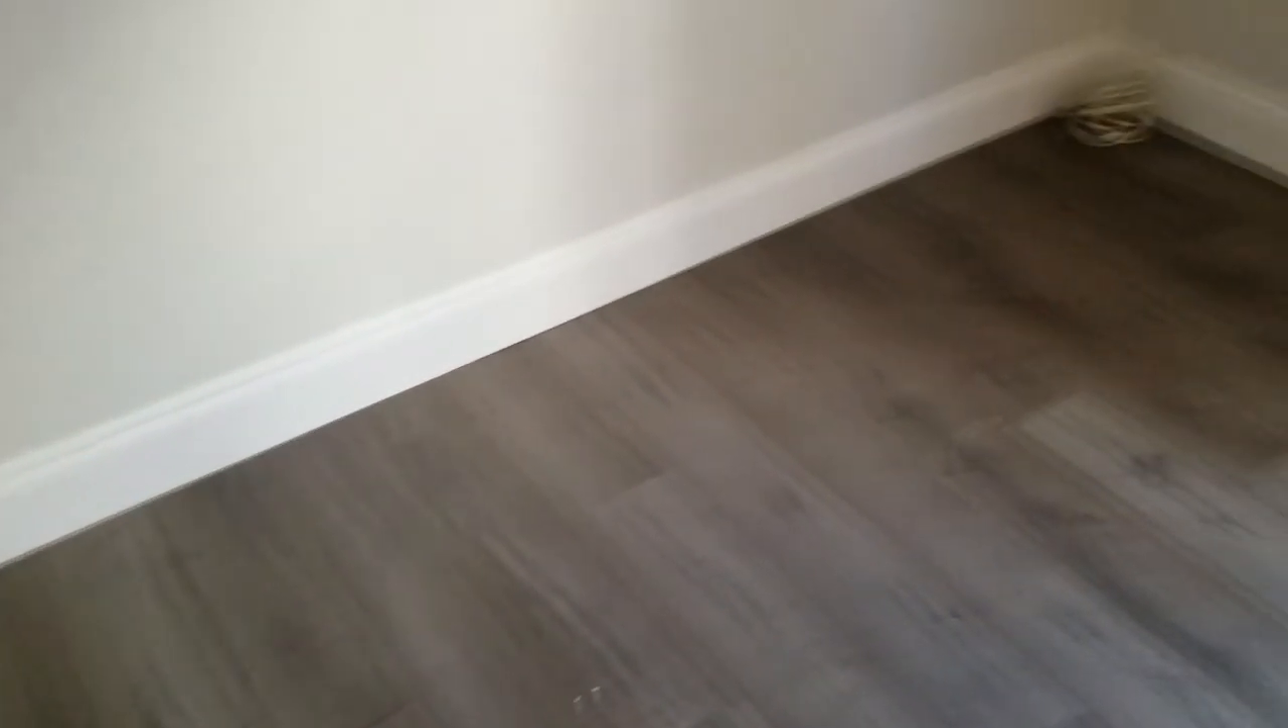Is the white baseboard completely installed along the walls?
Yes.